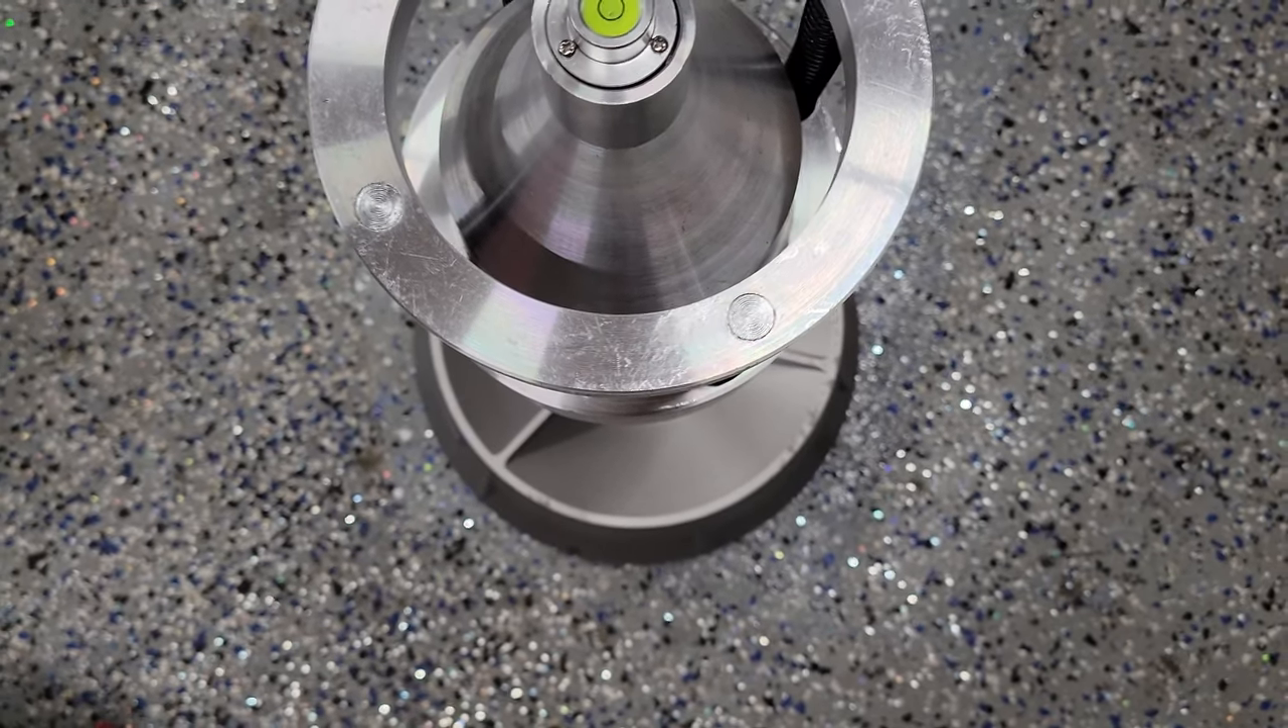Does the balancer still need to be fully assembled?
No.